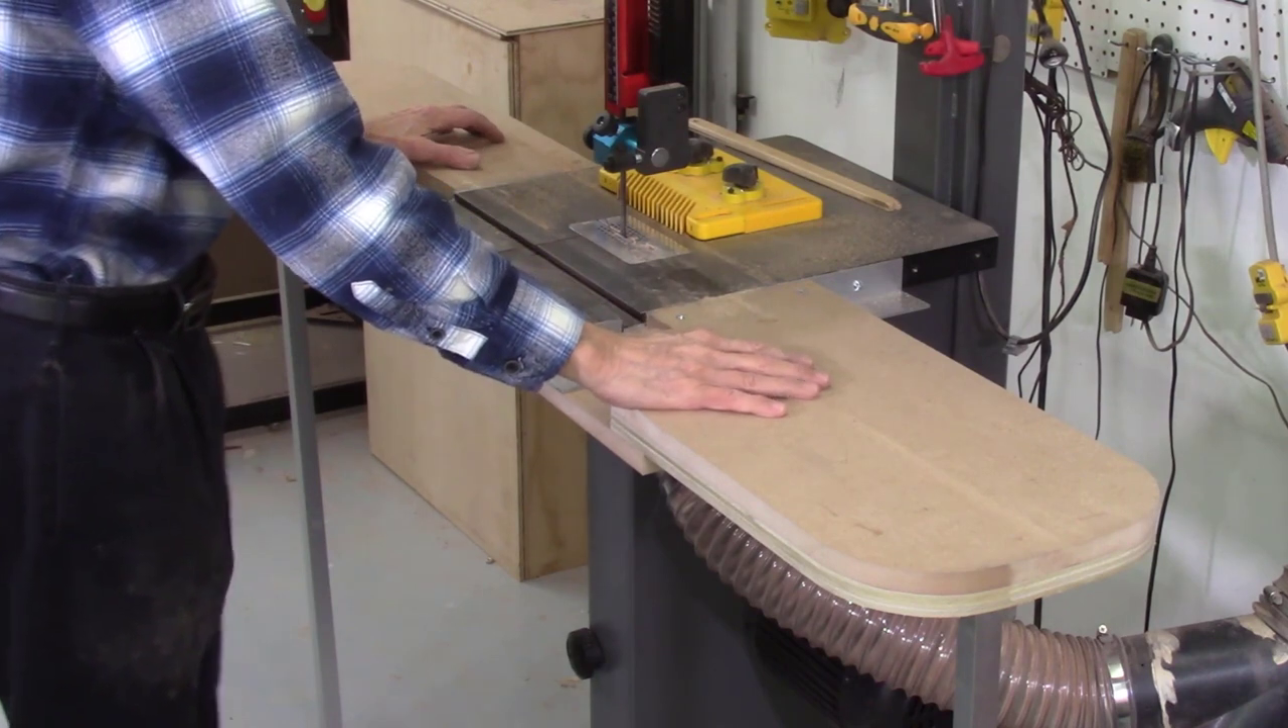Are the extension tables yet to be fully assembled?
No.